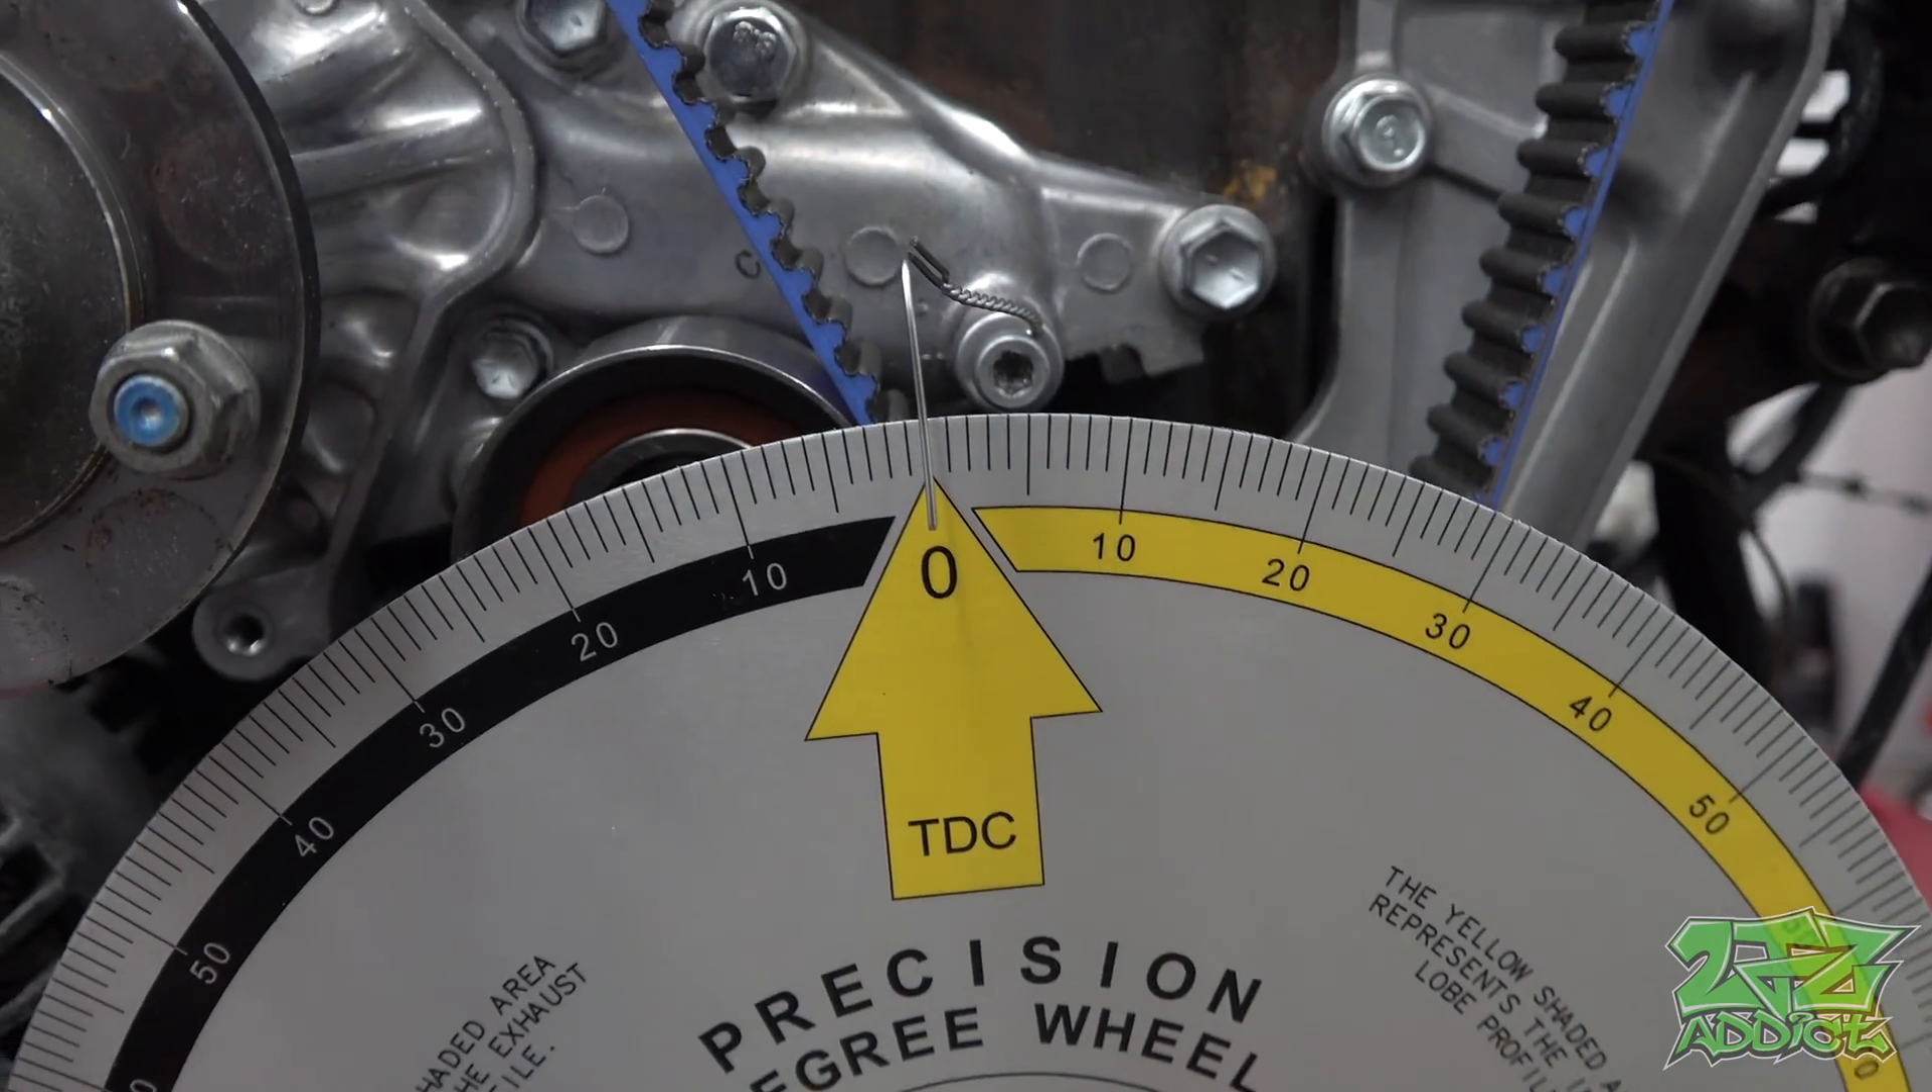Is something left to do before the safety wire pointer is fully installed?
No.